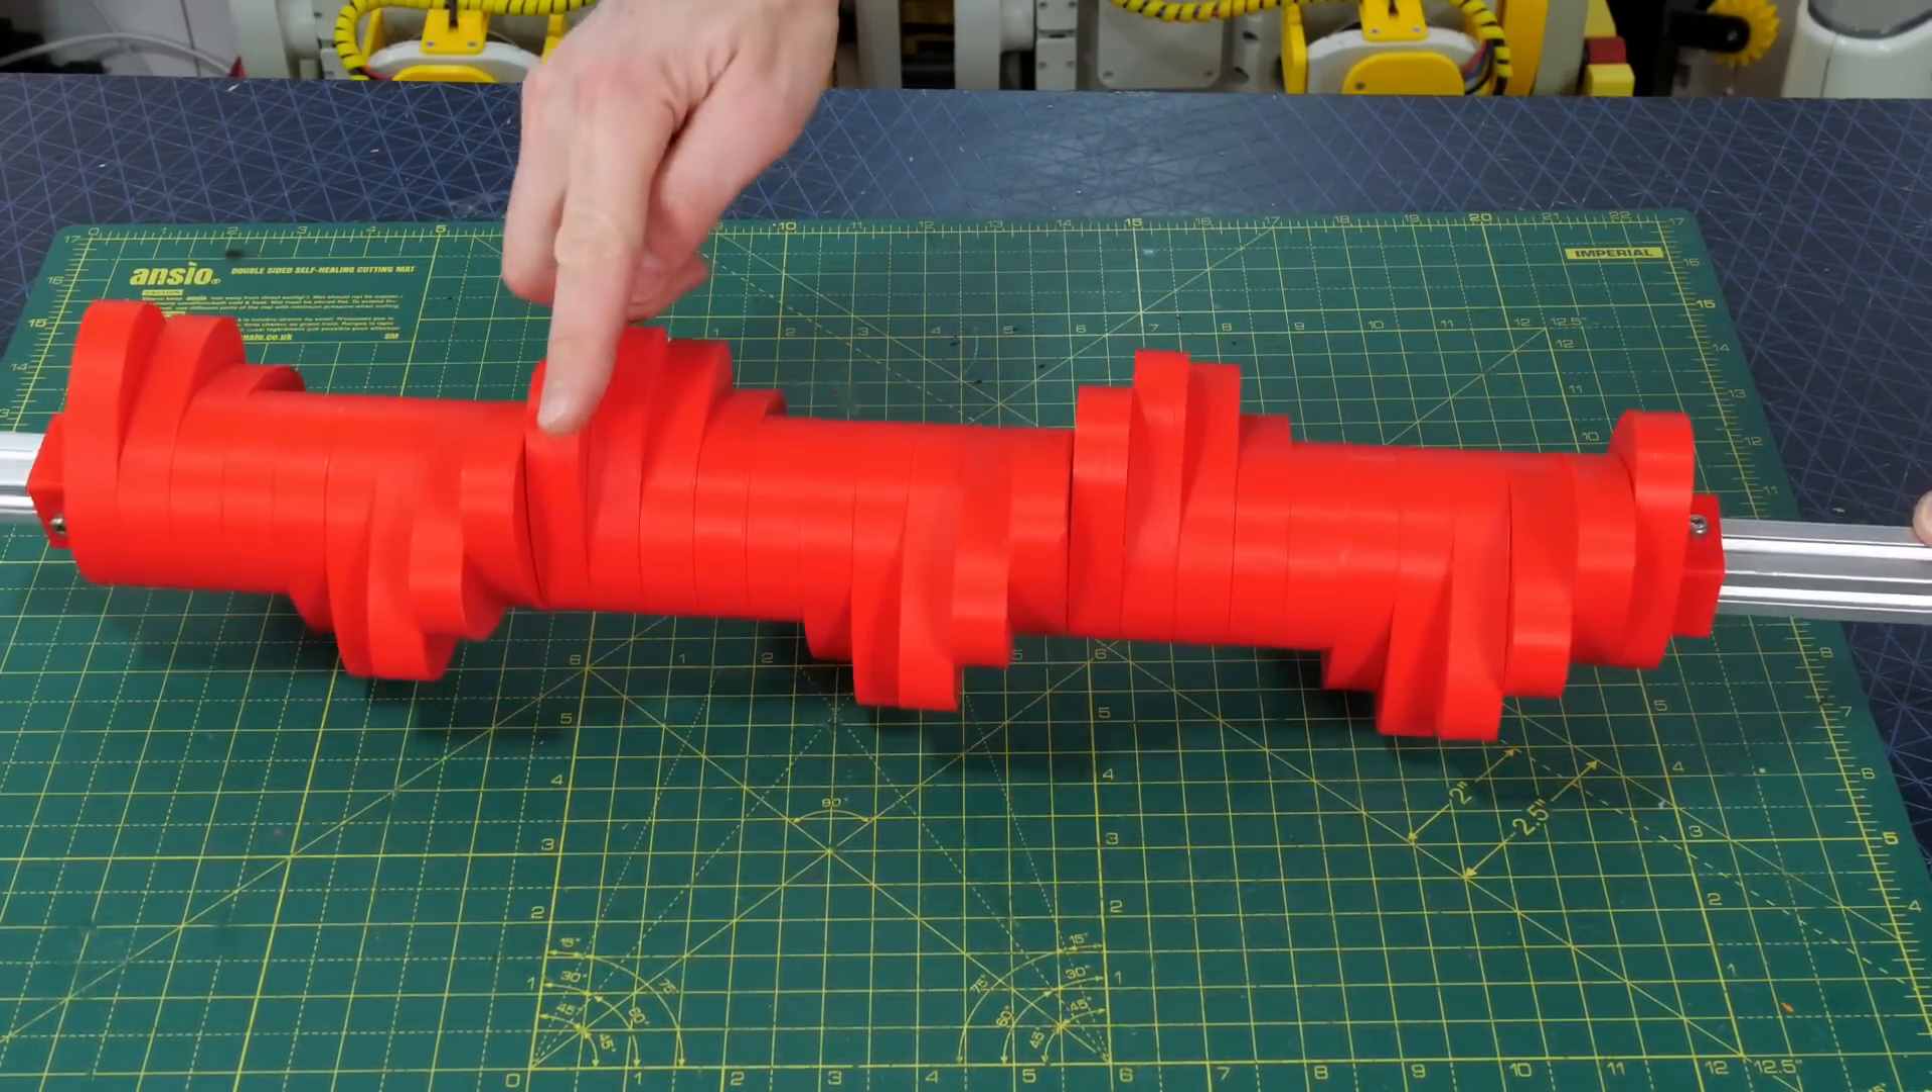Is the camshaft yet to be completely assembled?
No.